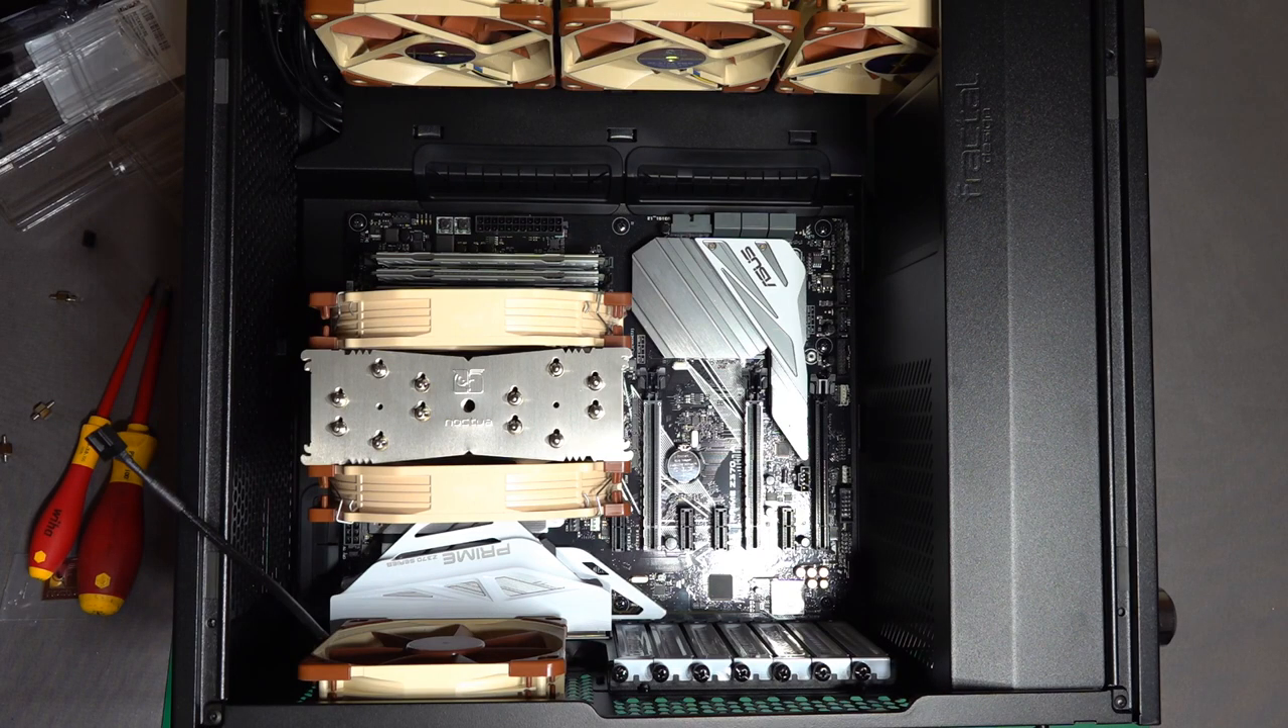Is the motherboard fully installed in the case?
Yes.